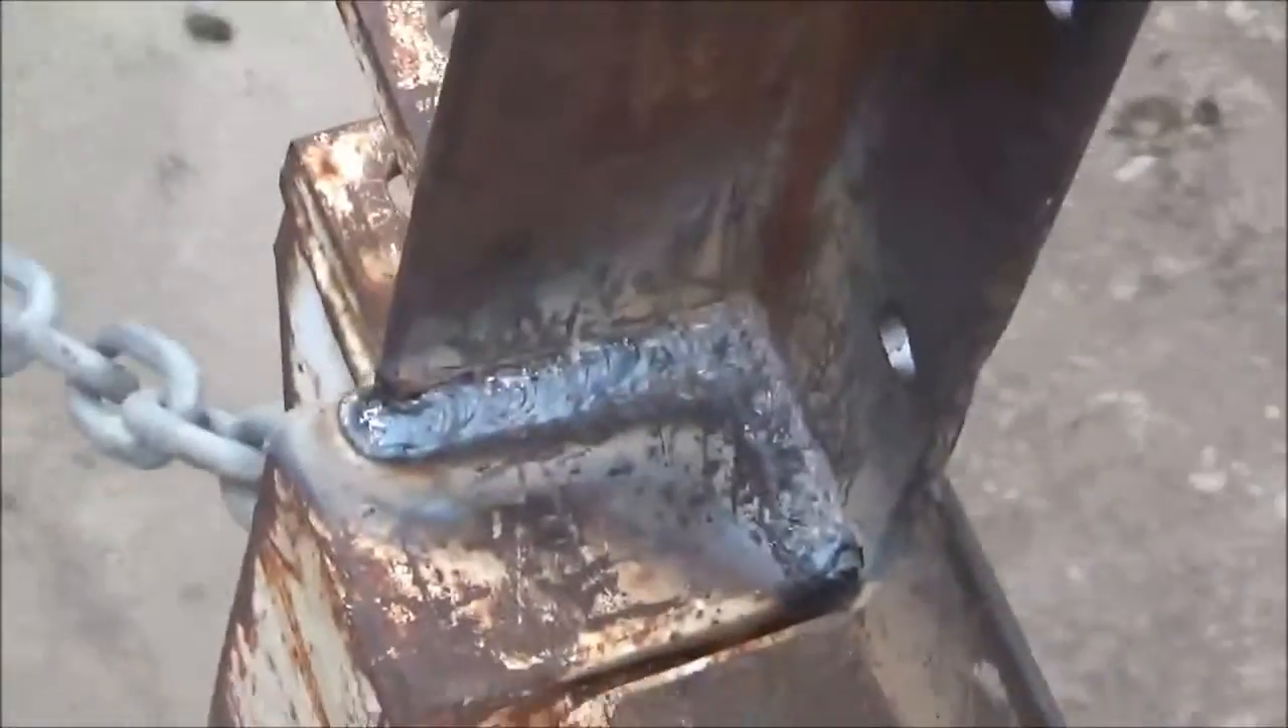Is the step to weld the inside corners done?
Yes.